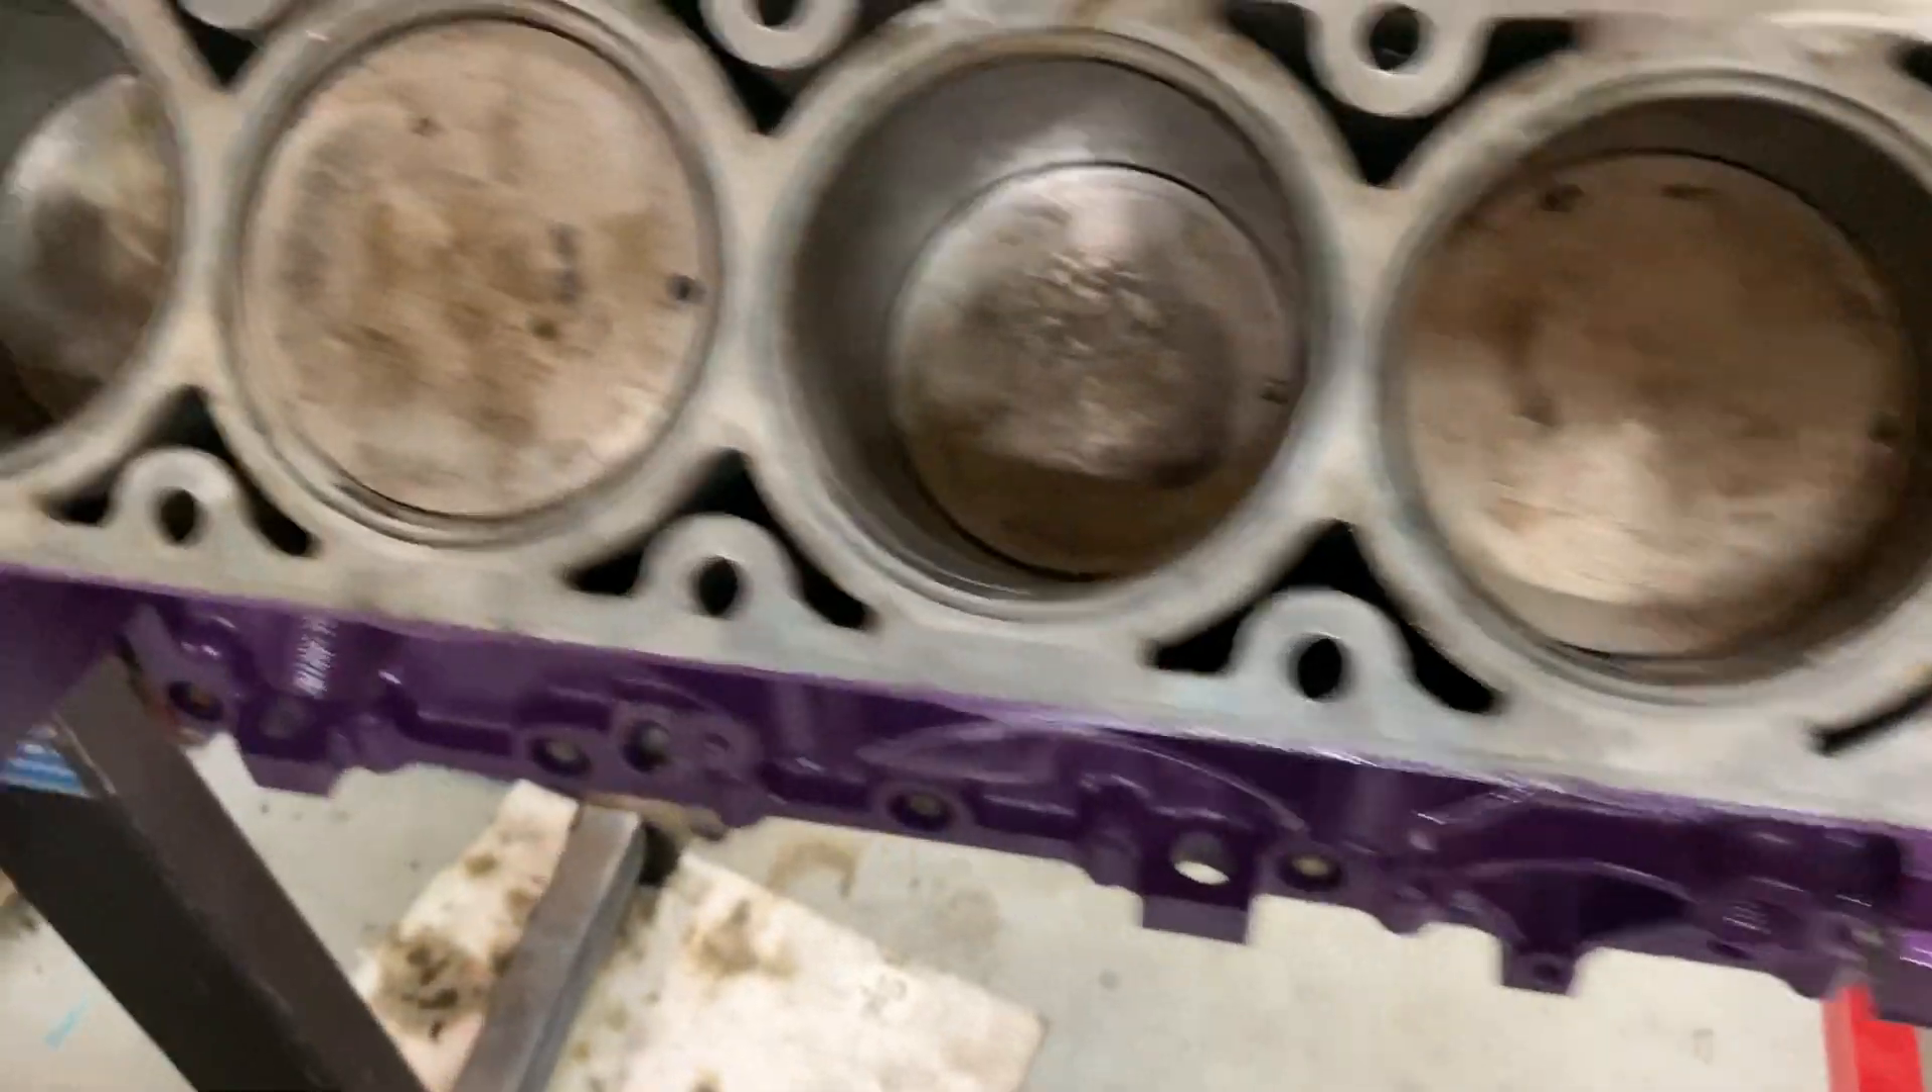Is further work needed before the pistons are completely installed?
No.